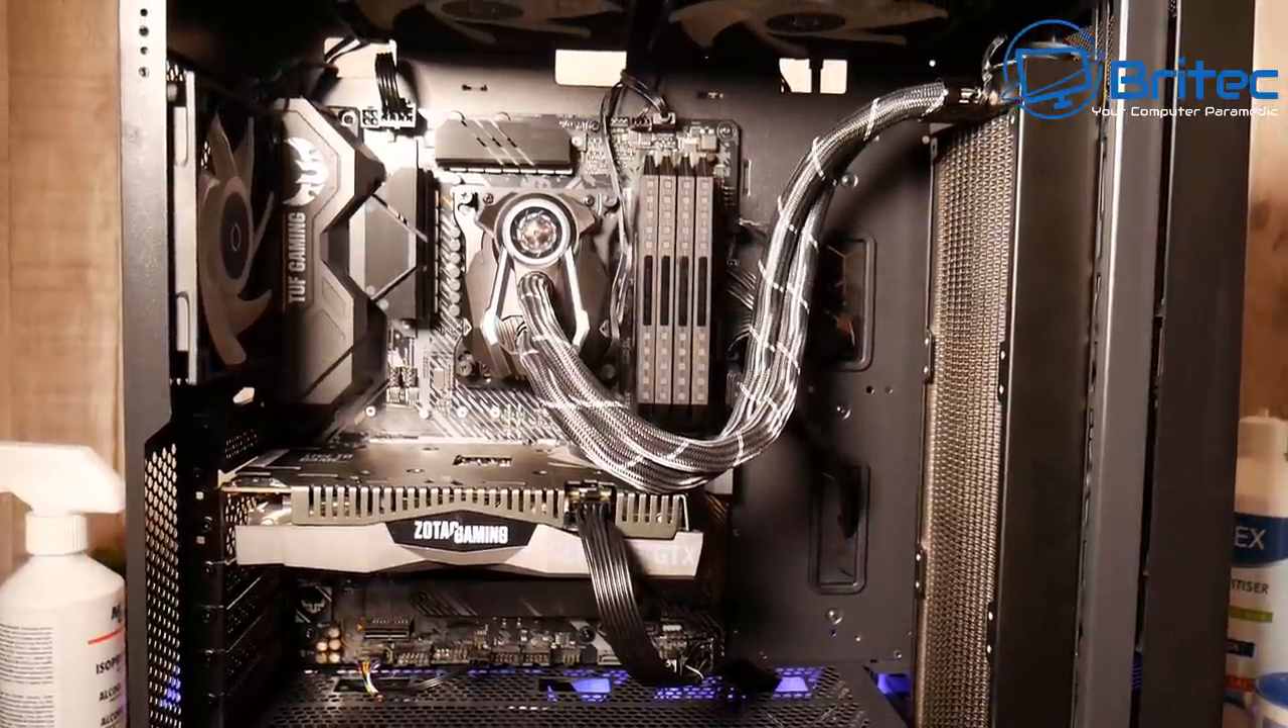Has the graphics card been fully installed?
Yes.